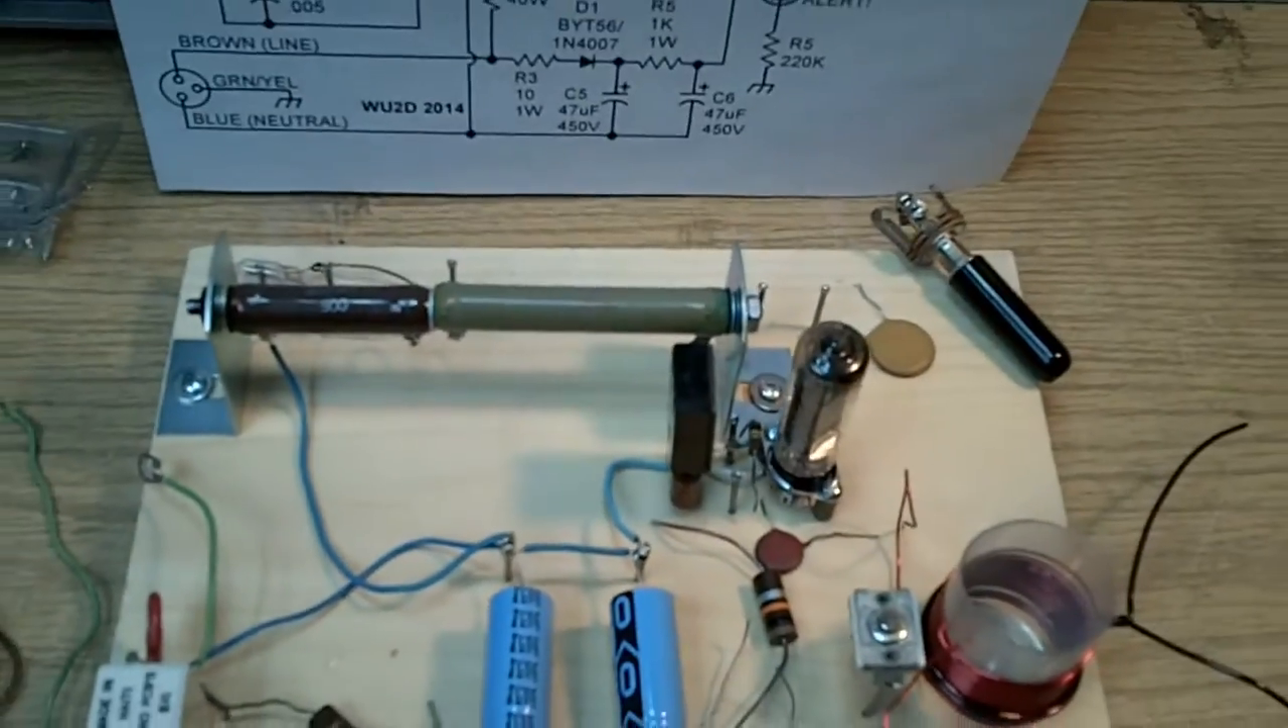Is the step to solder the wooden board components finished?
No.